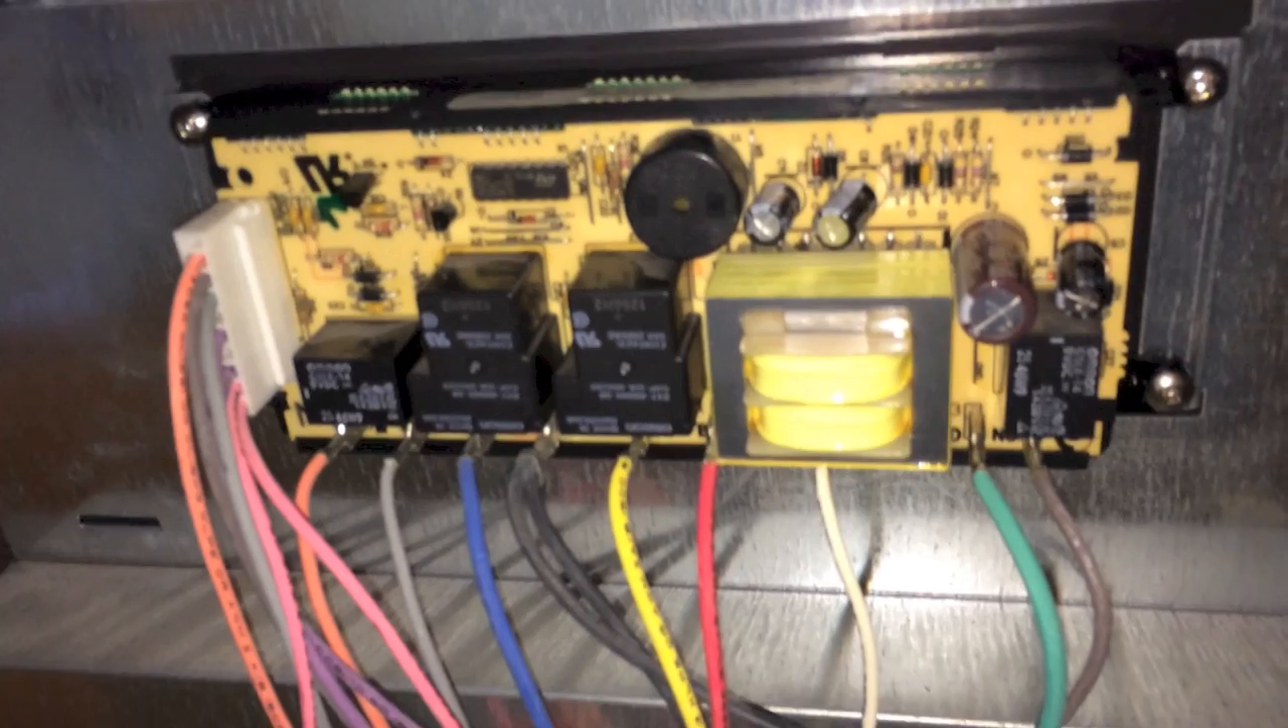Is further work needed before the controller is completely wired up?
No.